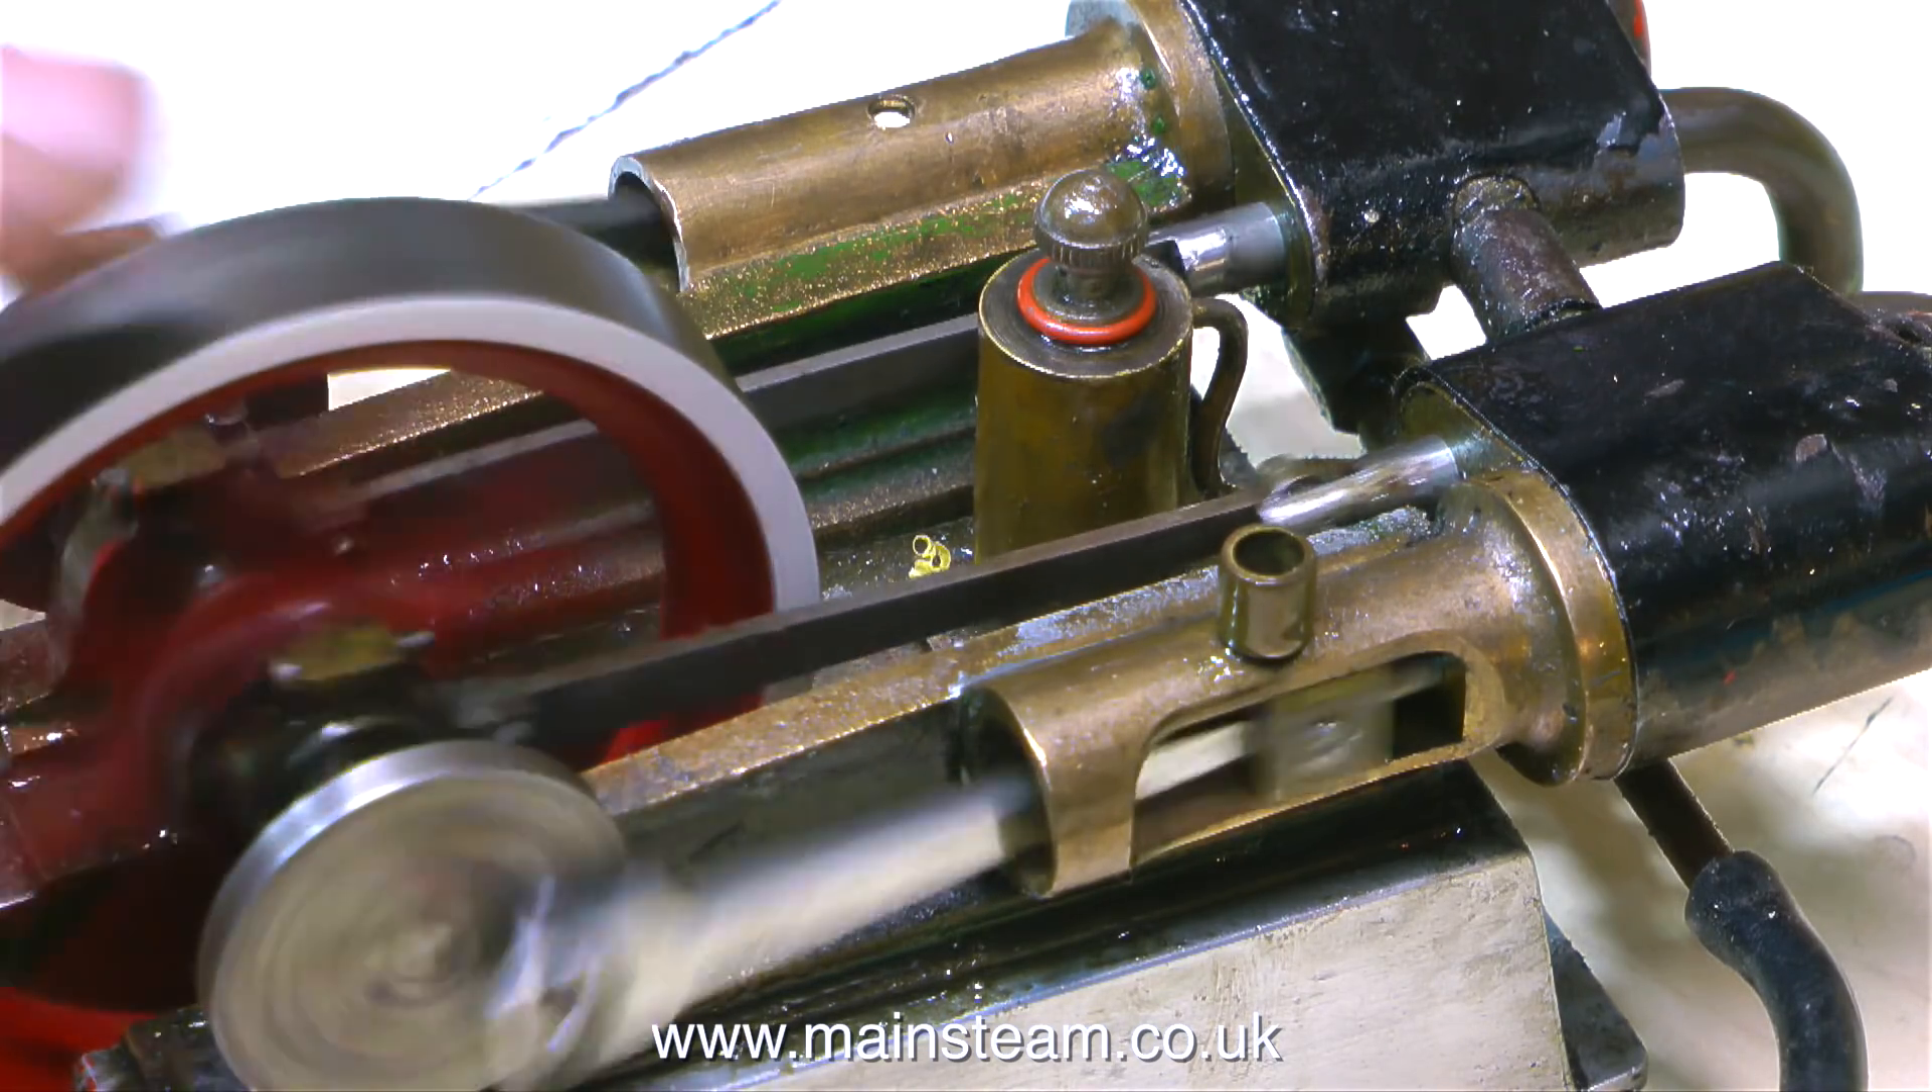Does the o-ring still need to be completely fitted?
No.